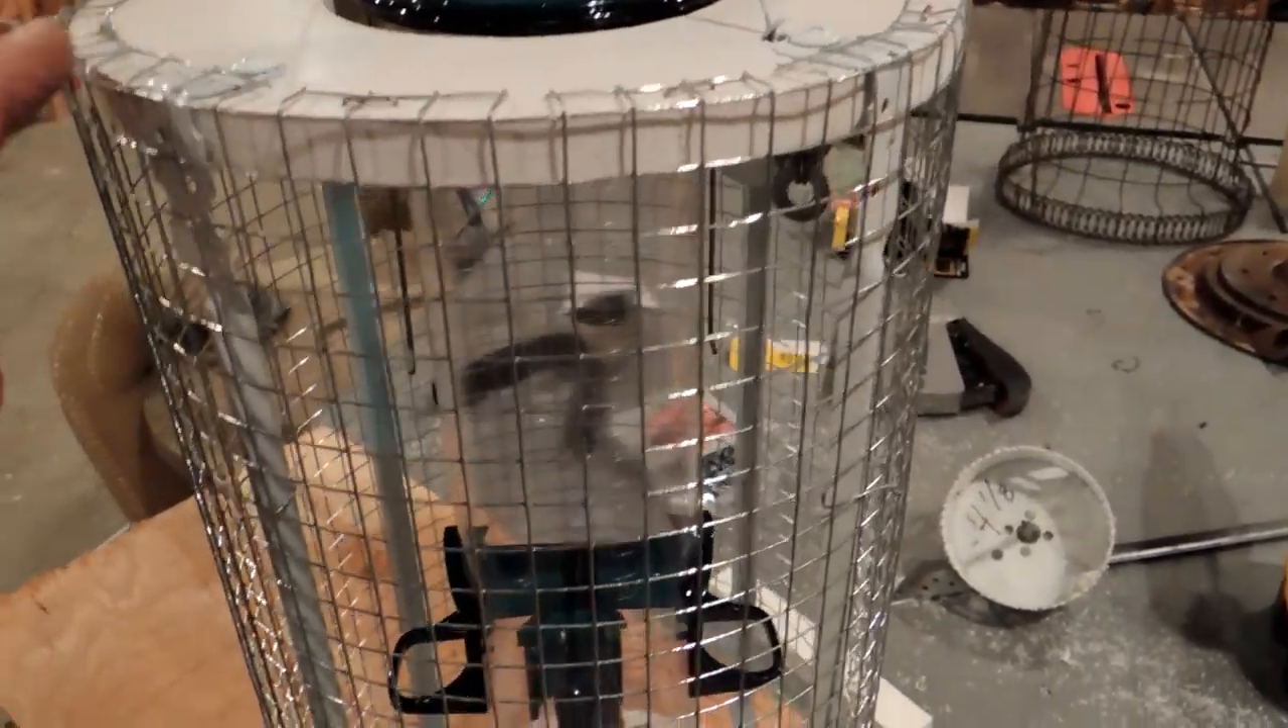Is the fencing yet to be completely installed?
No.